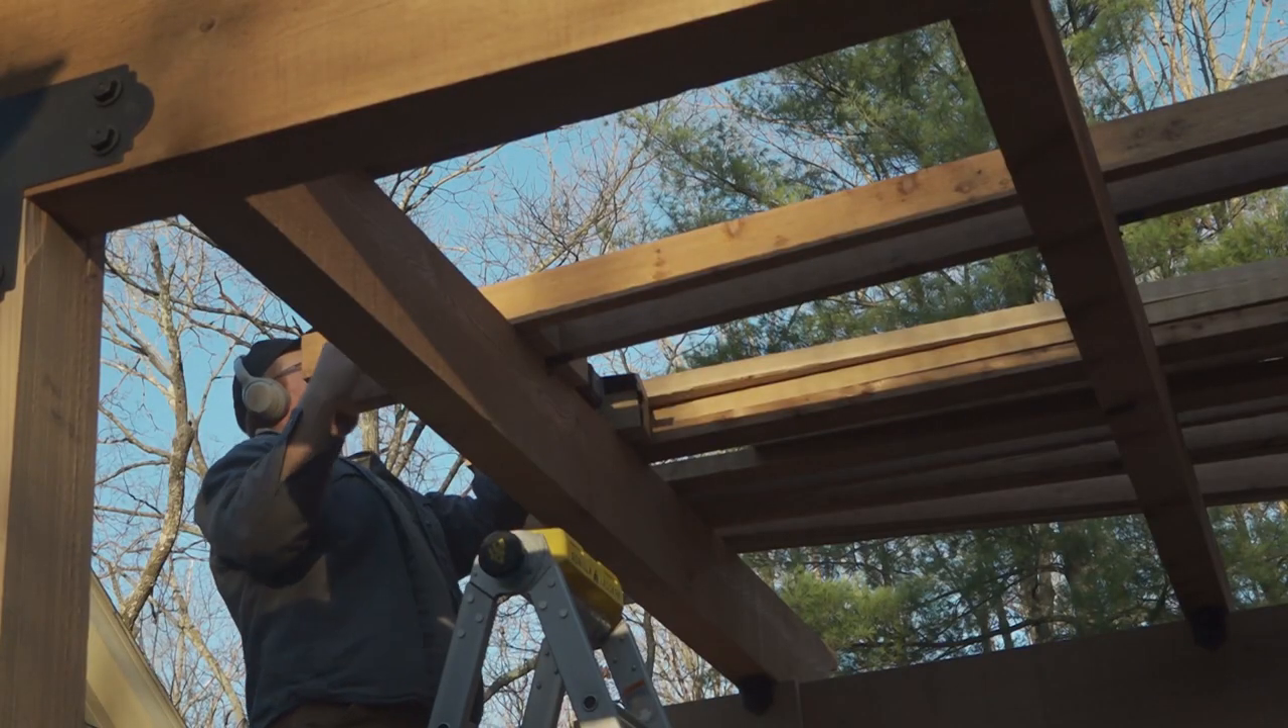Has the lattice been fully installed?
No.